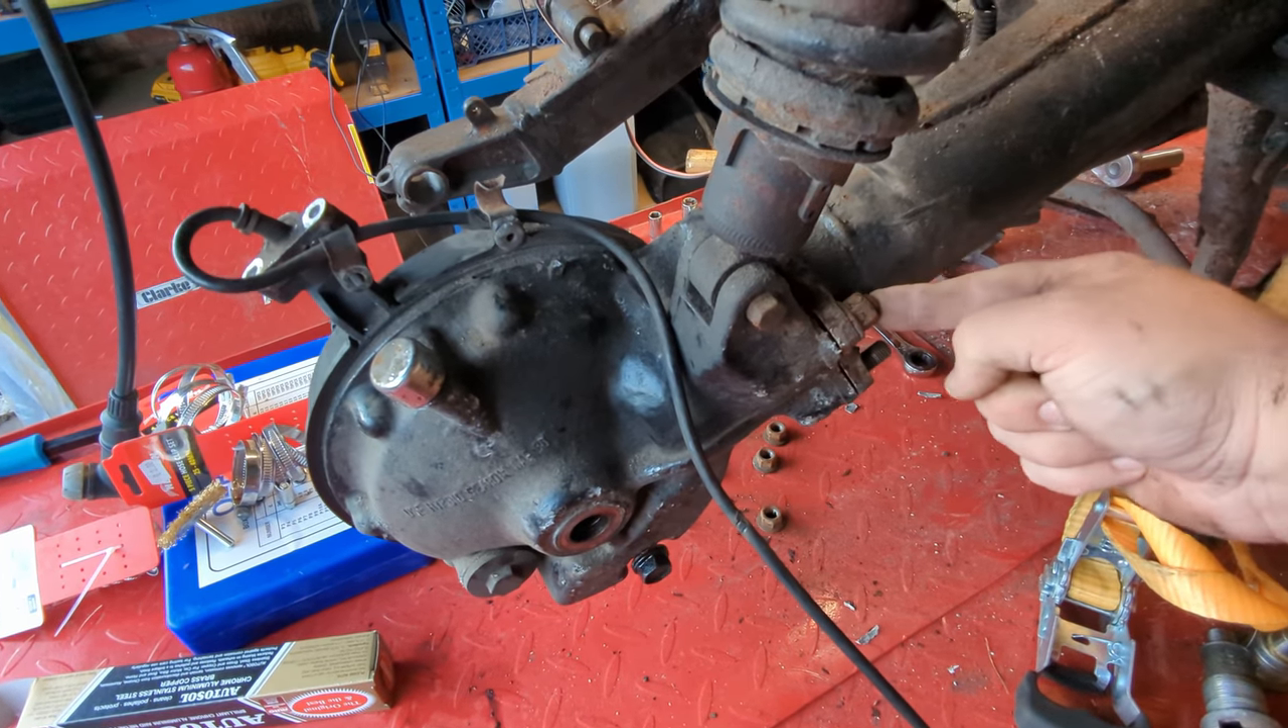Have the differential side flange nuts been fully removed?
No.